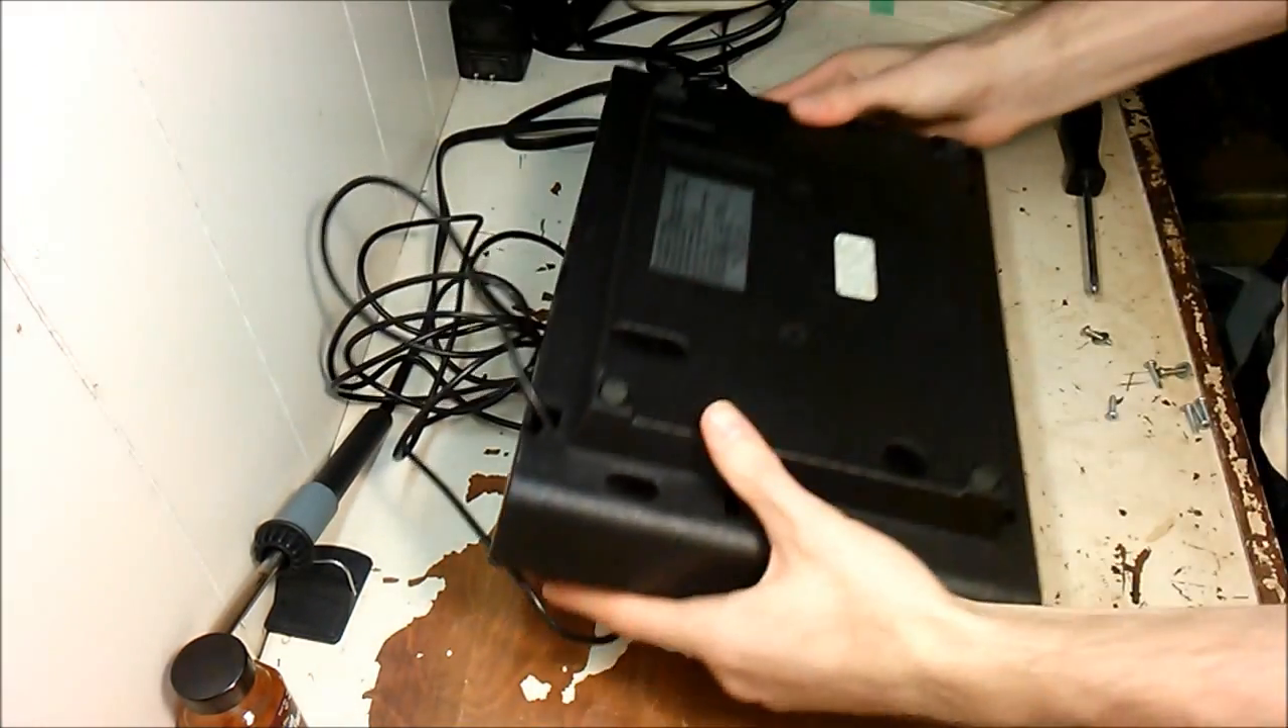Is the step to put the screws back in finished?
No.